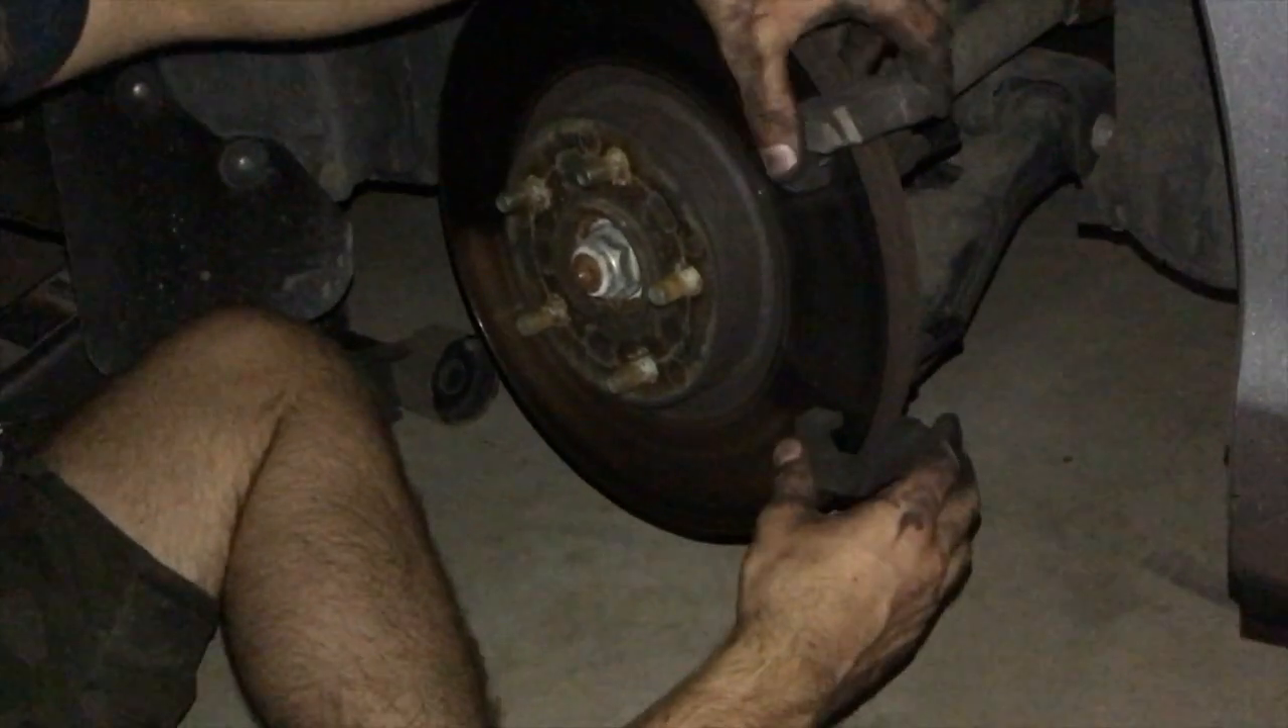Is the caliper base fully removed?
No.